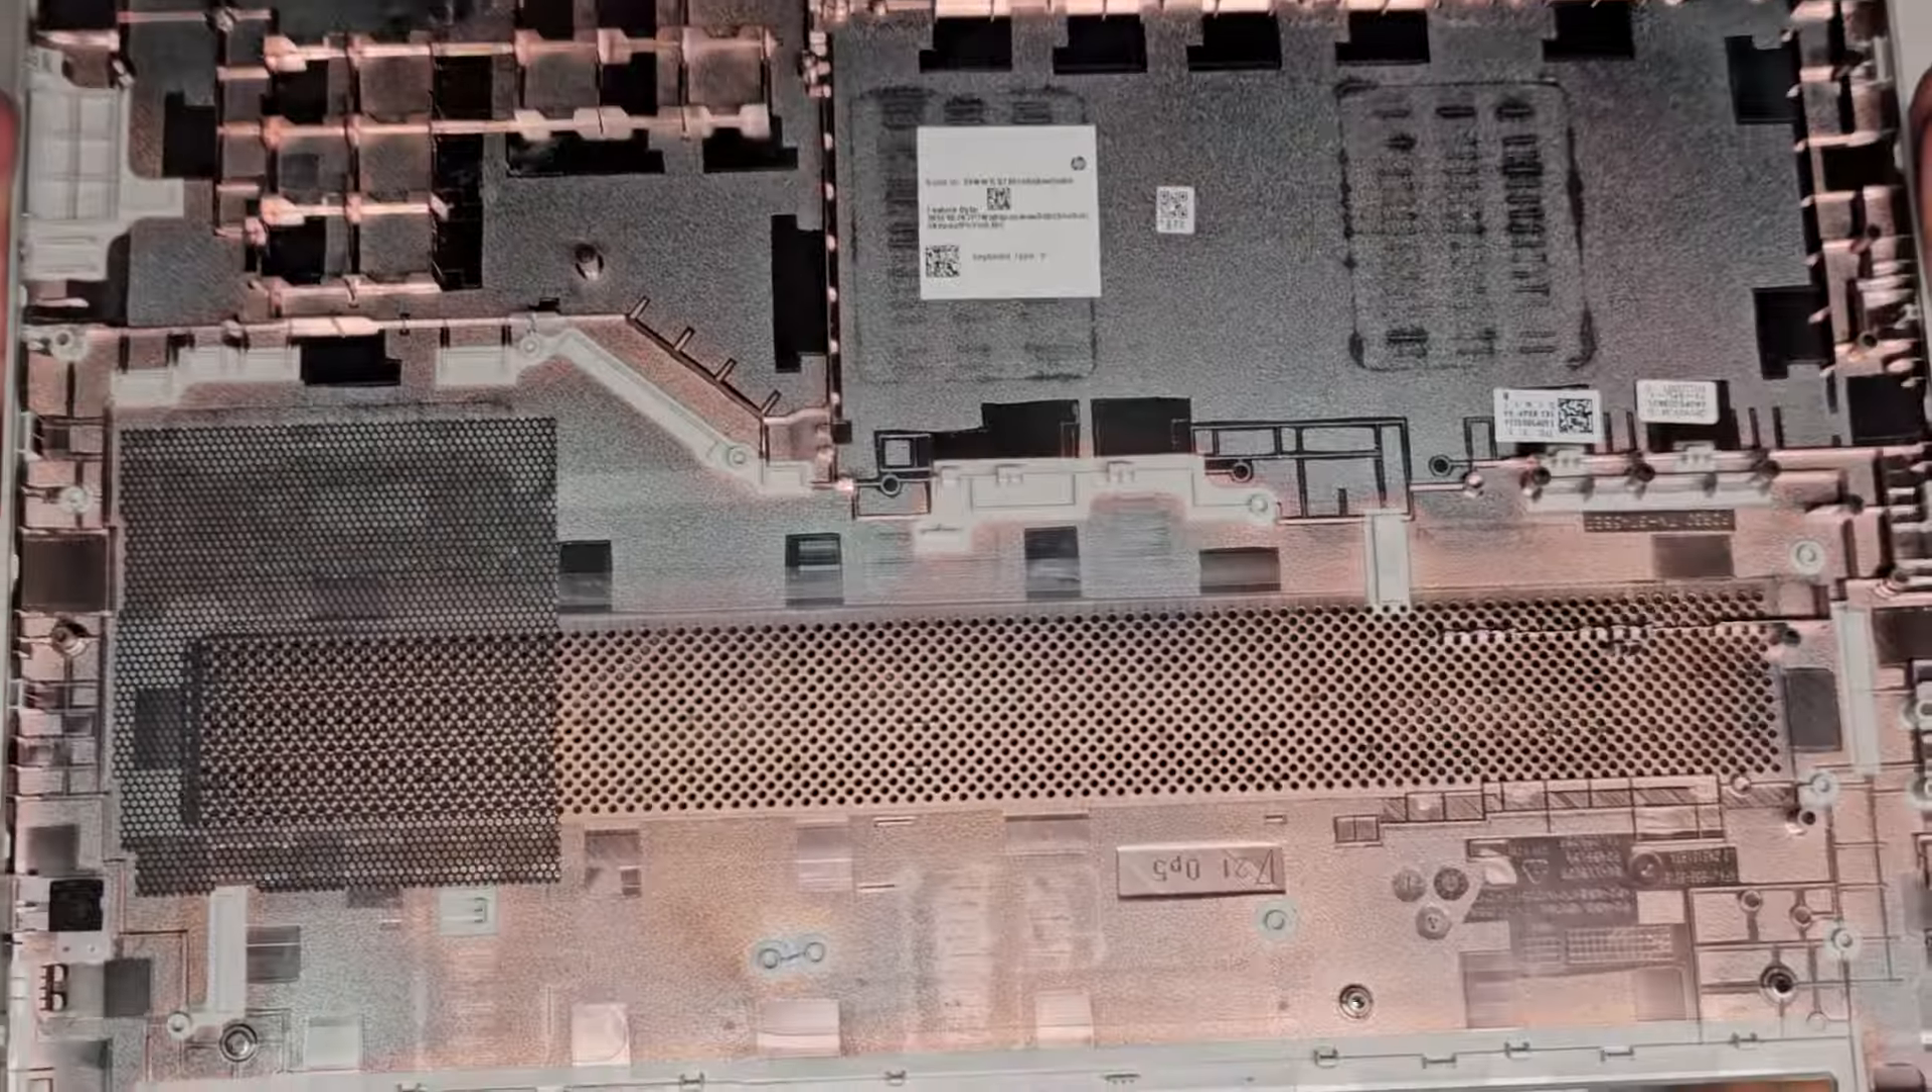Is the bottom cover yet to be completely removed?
No.